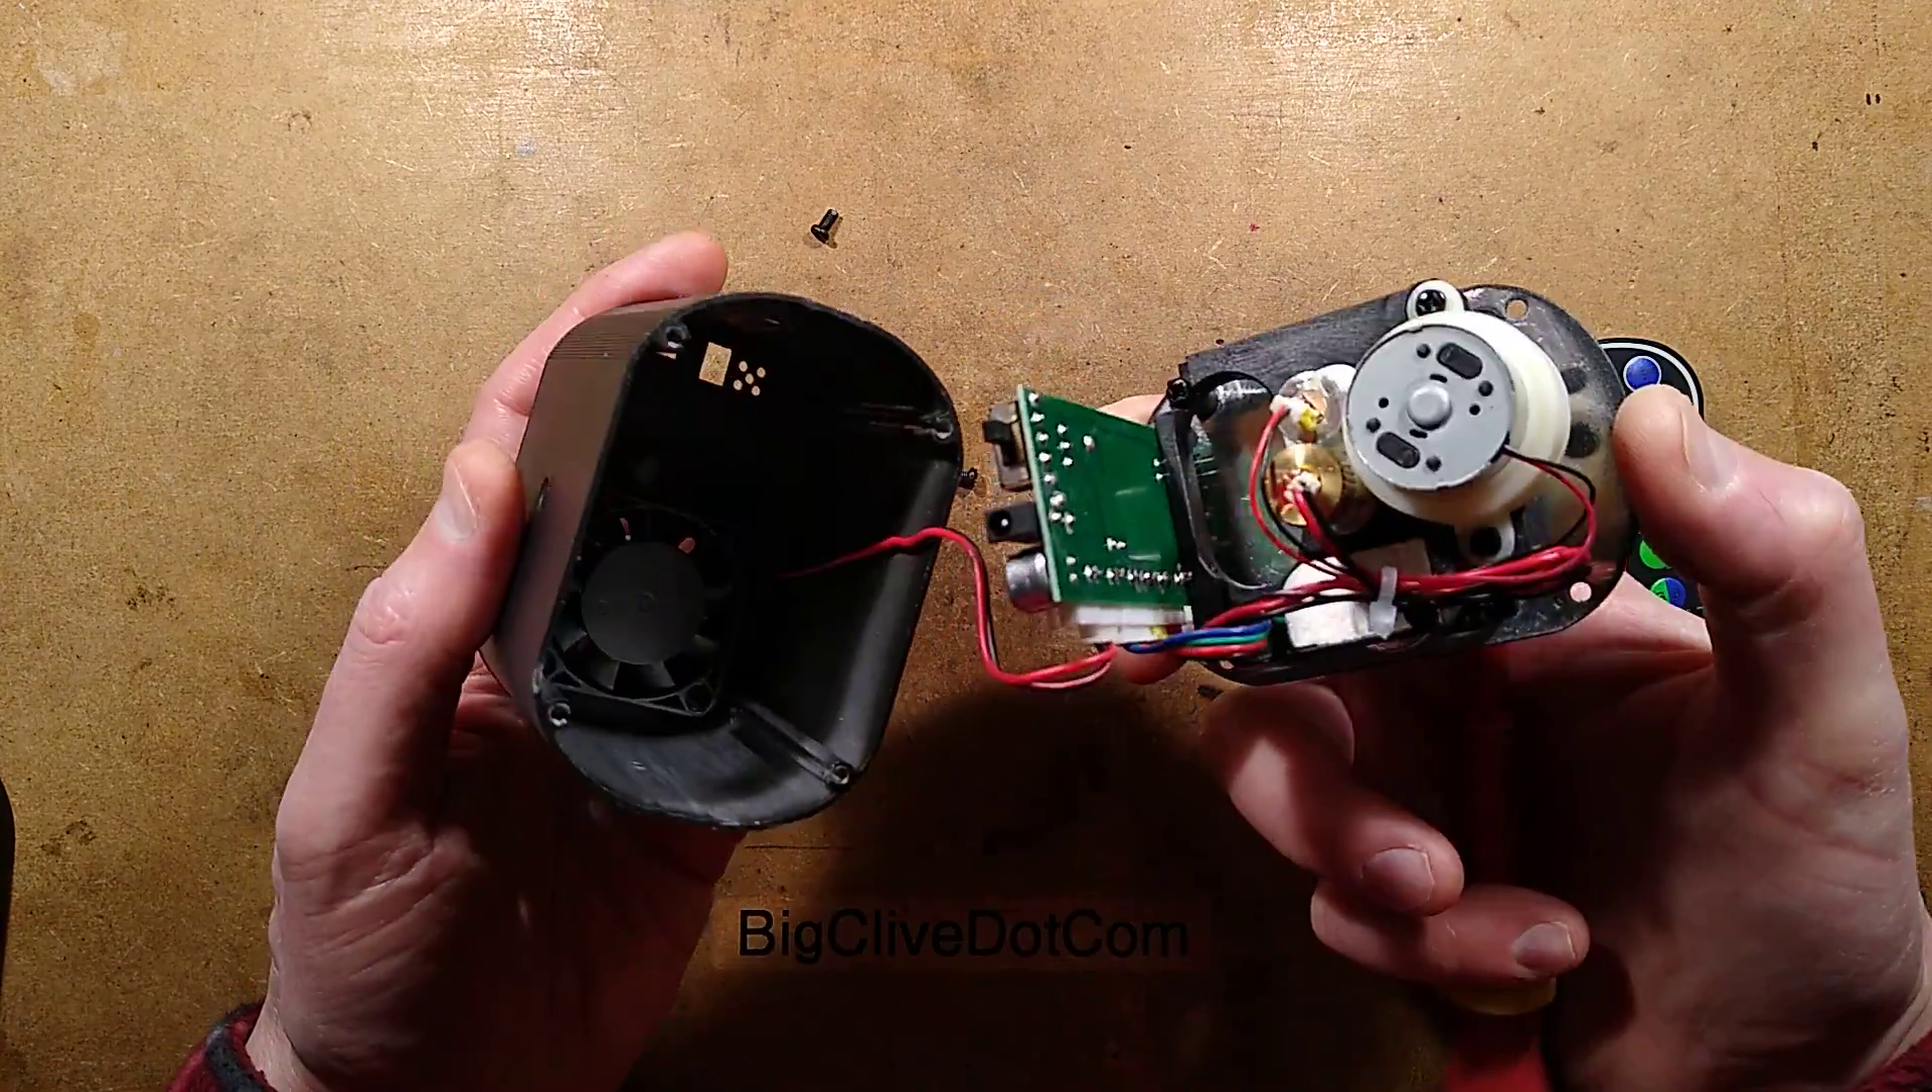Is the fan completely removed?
No.